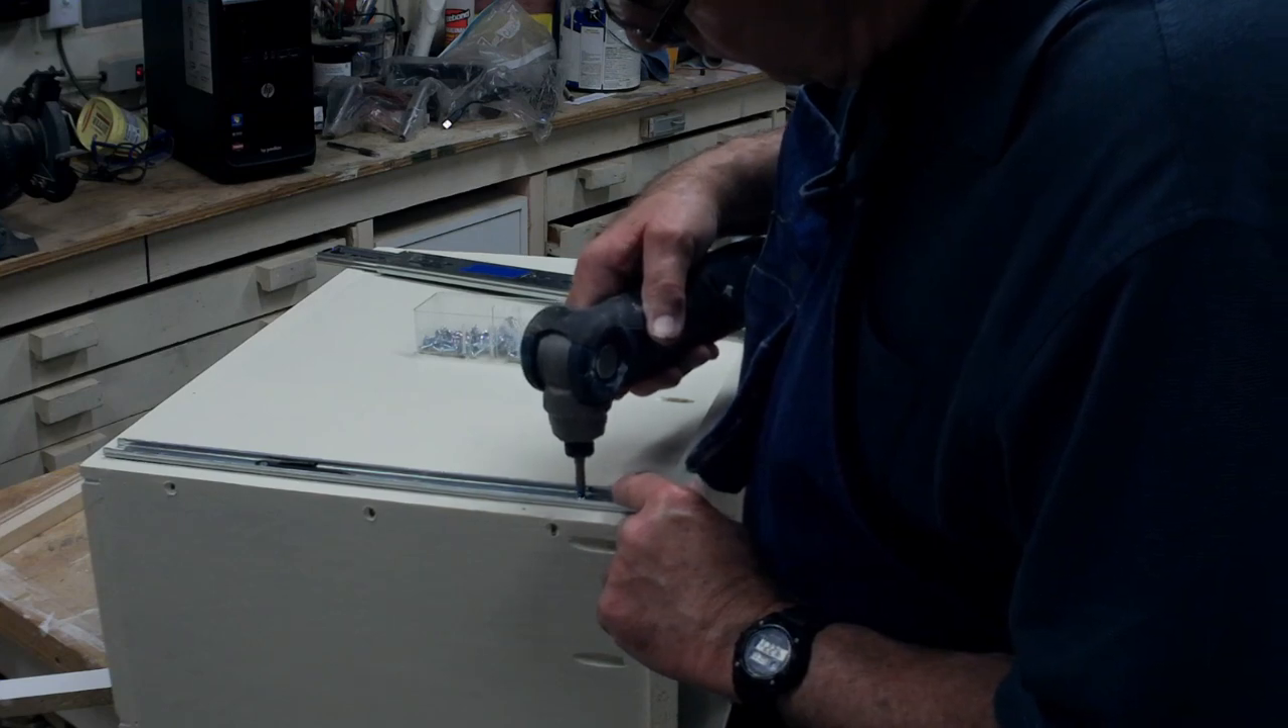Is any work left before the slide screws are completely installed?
Yes.